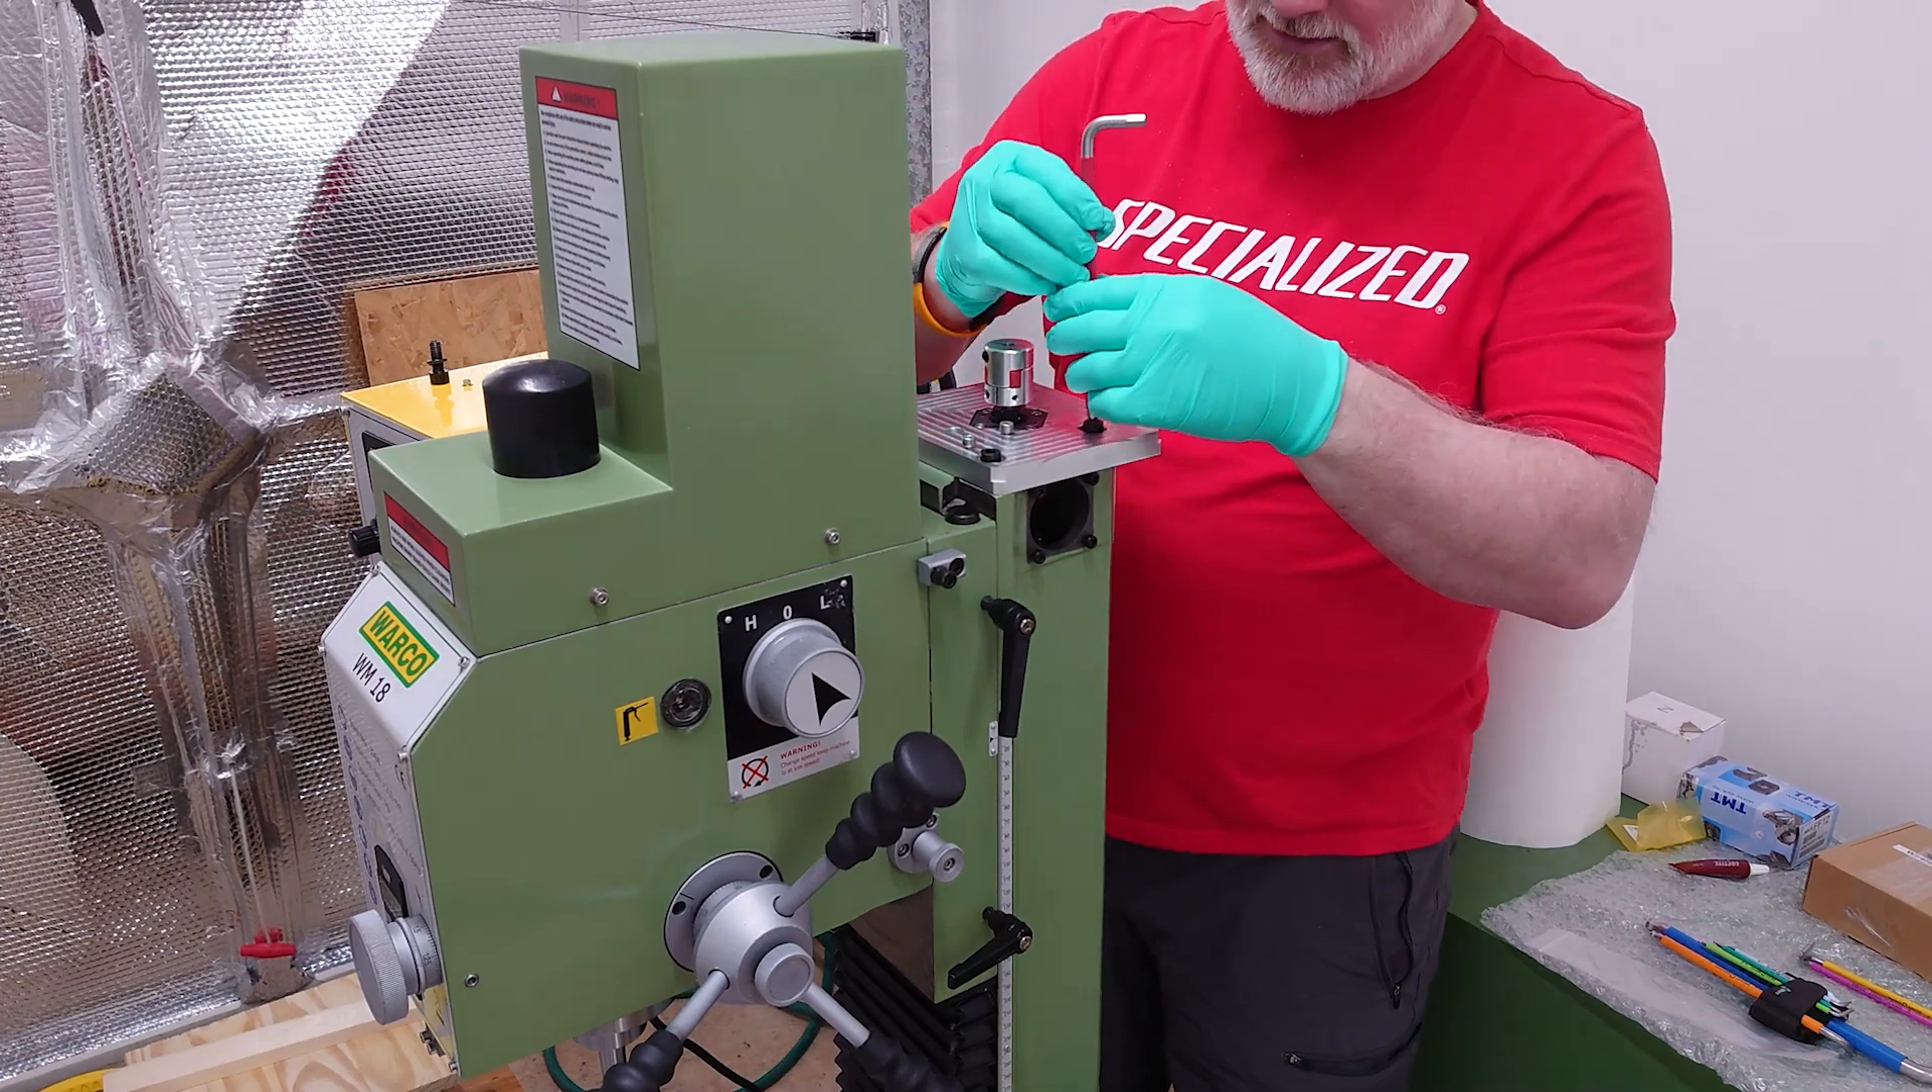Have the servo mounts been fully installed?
No.